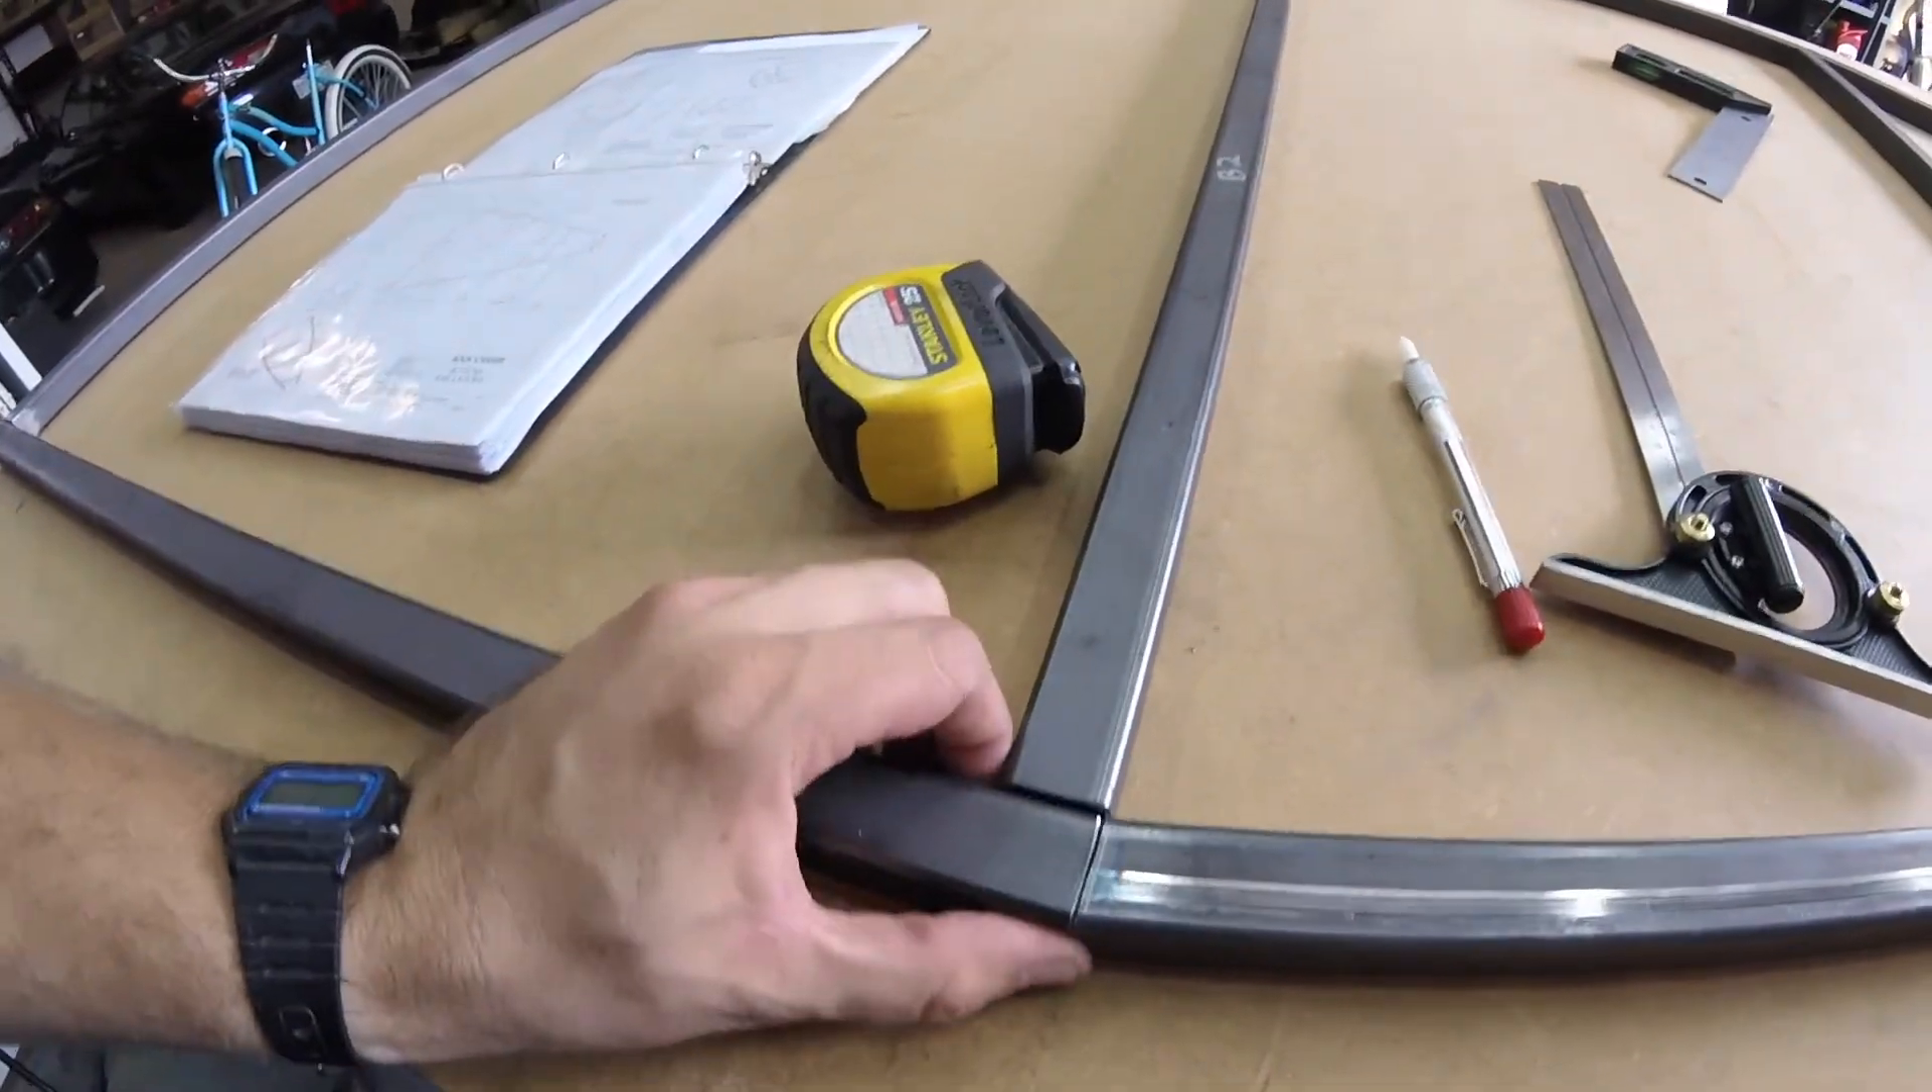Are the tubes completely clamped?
No.